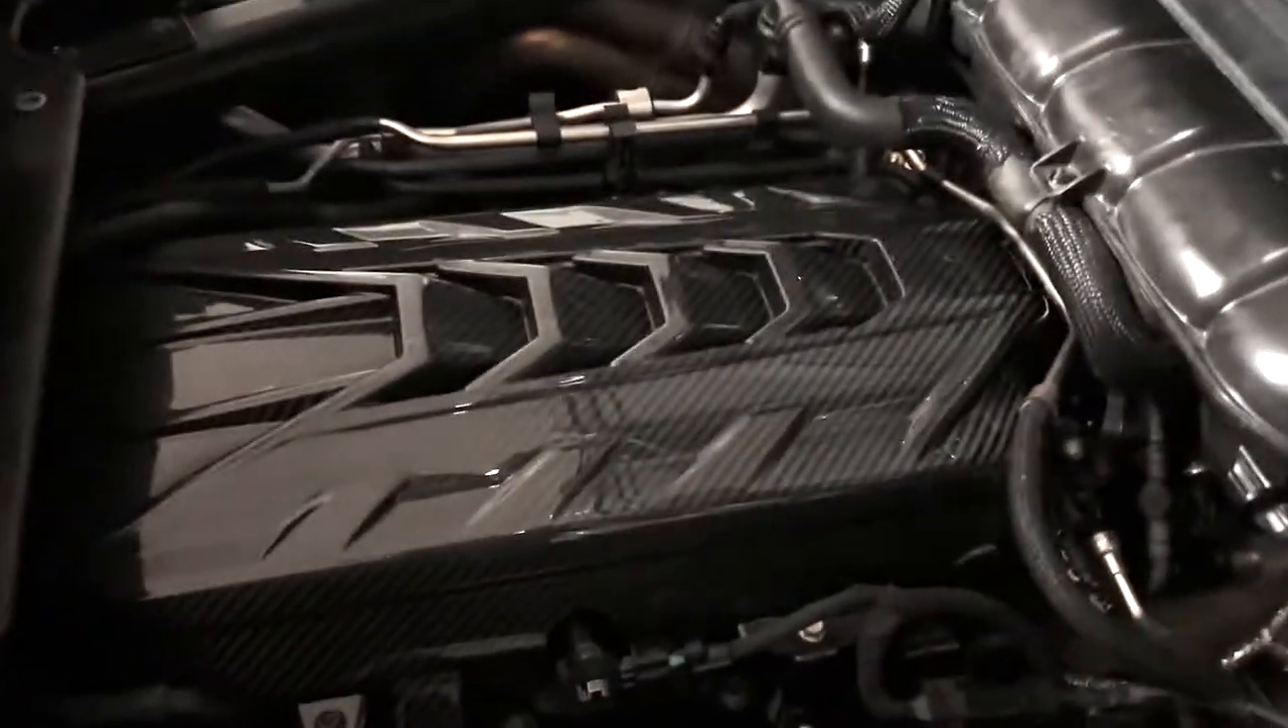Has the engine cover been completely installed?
Yes.